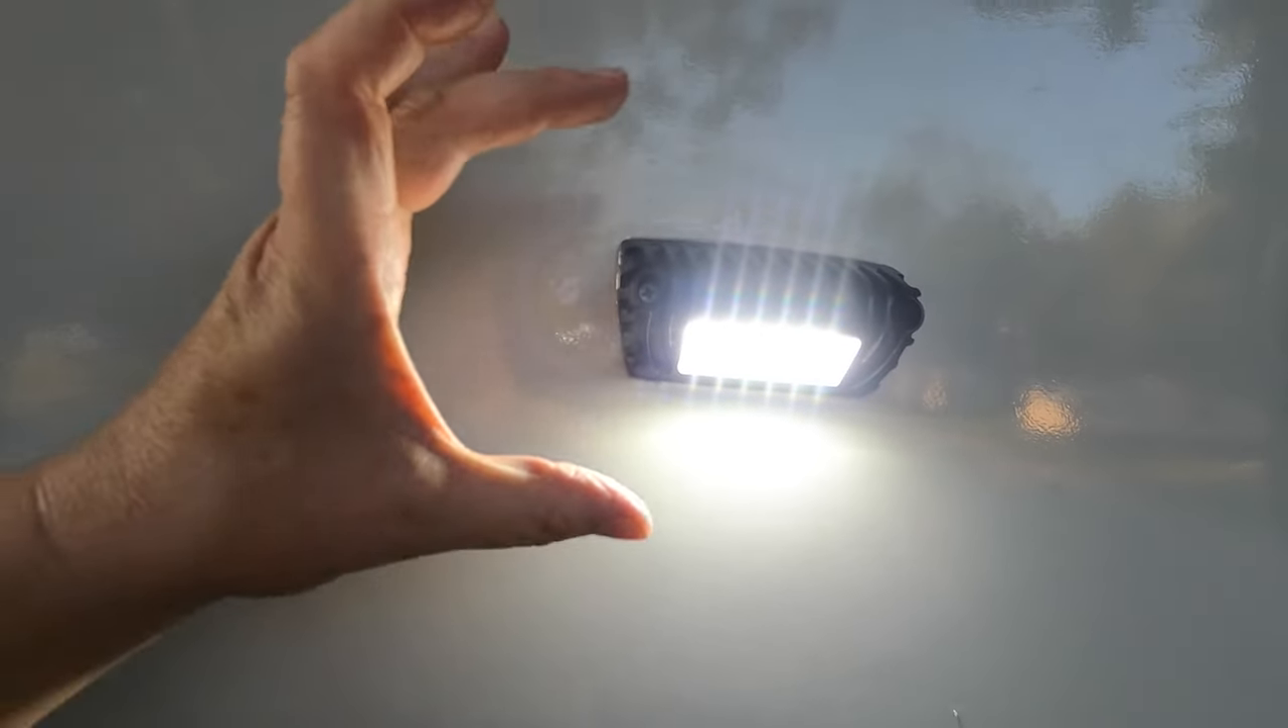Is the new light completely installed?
Yes.